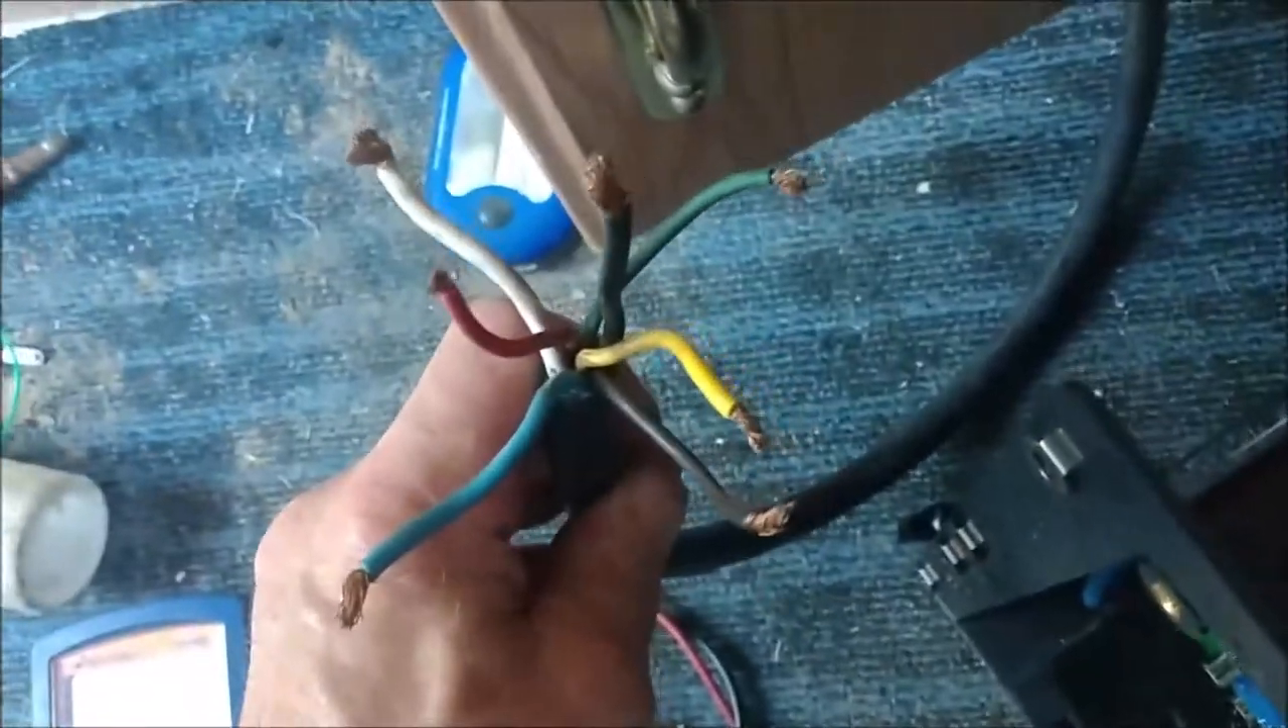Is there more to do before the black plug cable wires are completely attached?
Yes.